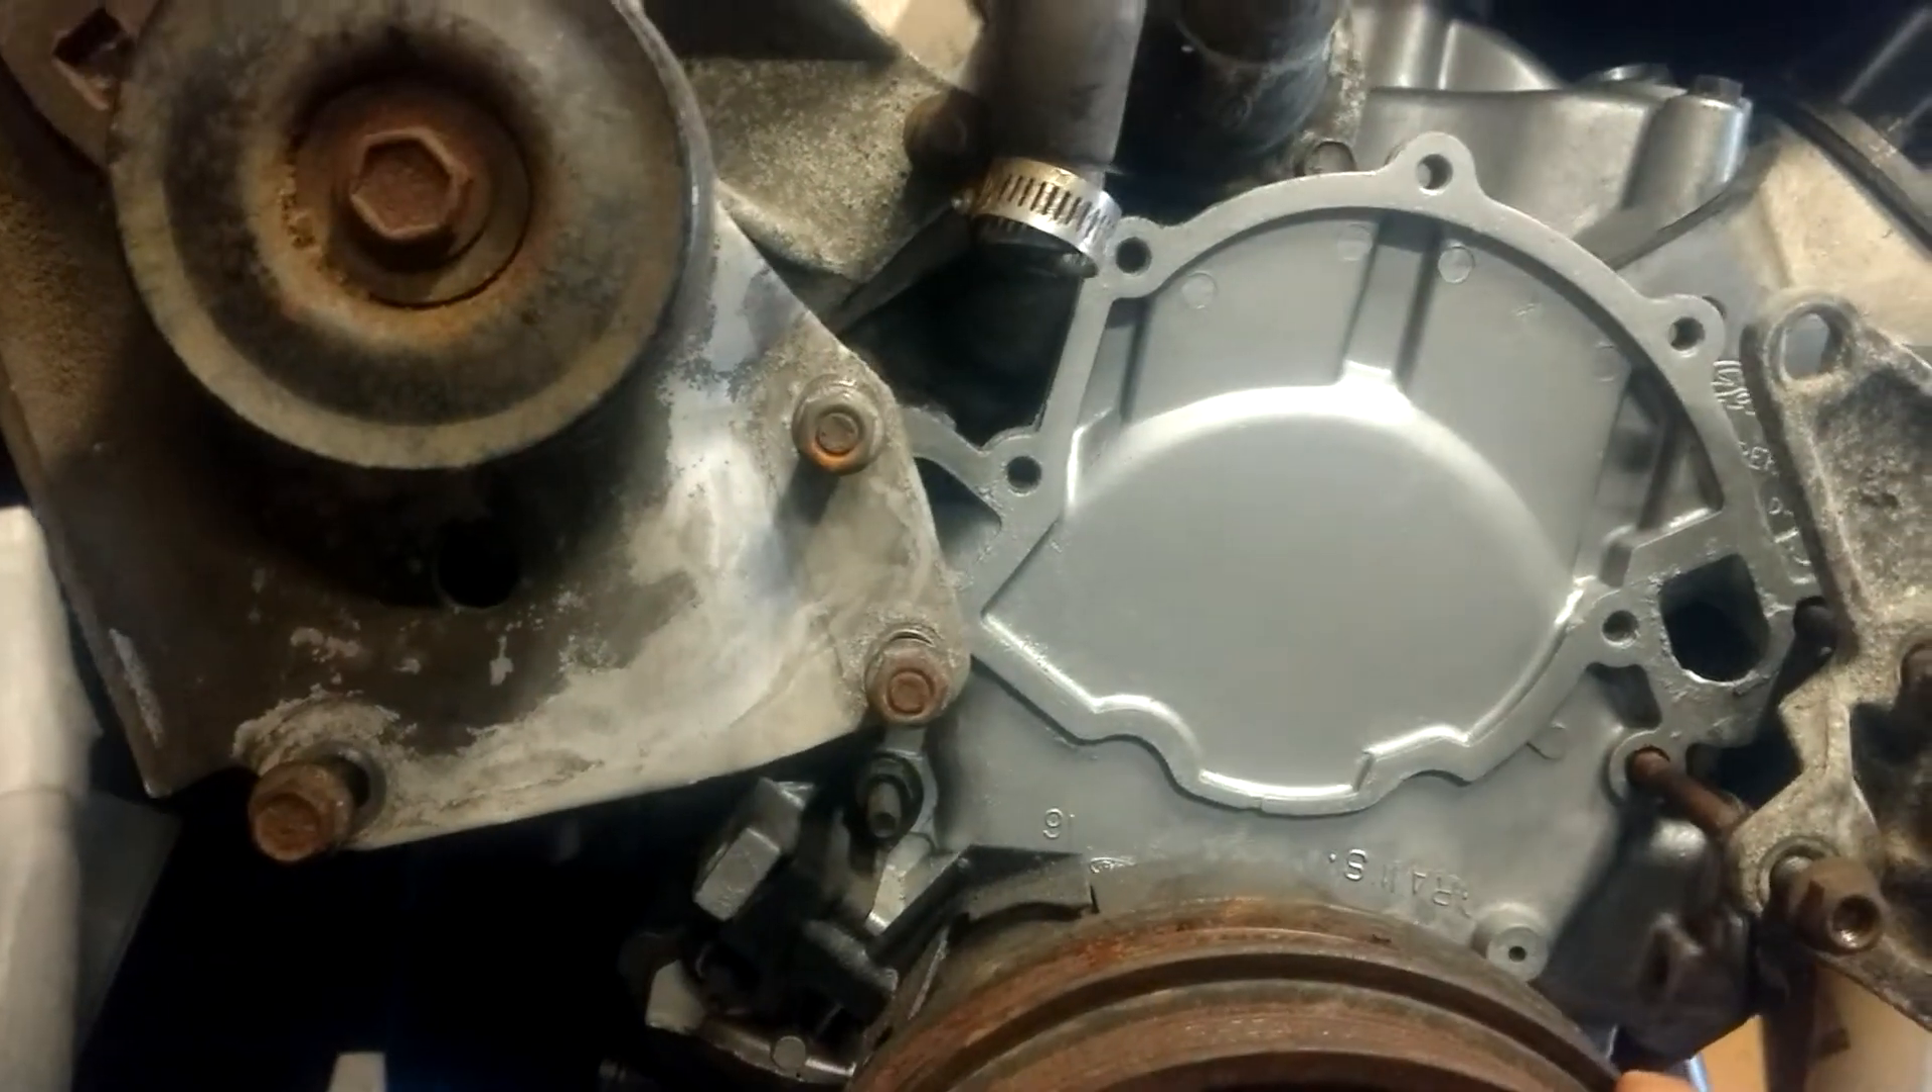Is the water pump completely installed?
No.